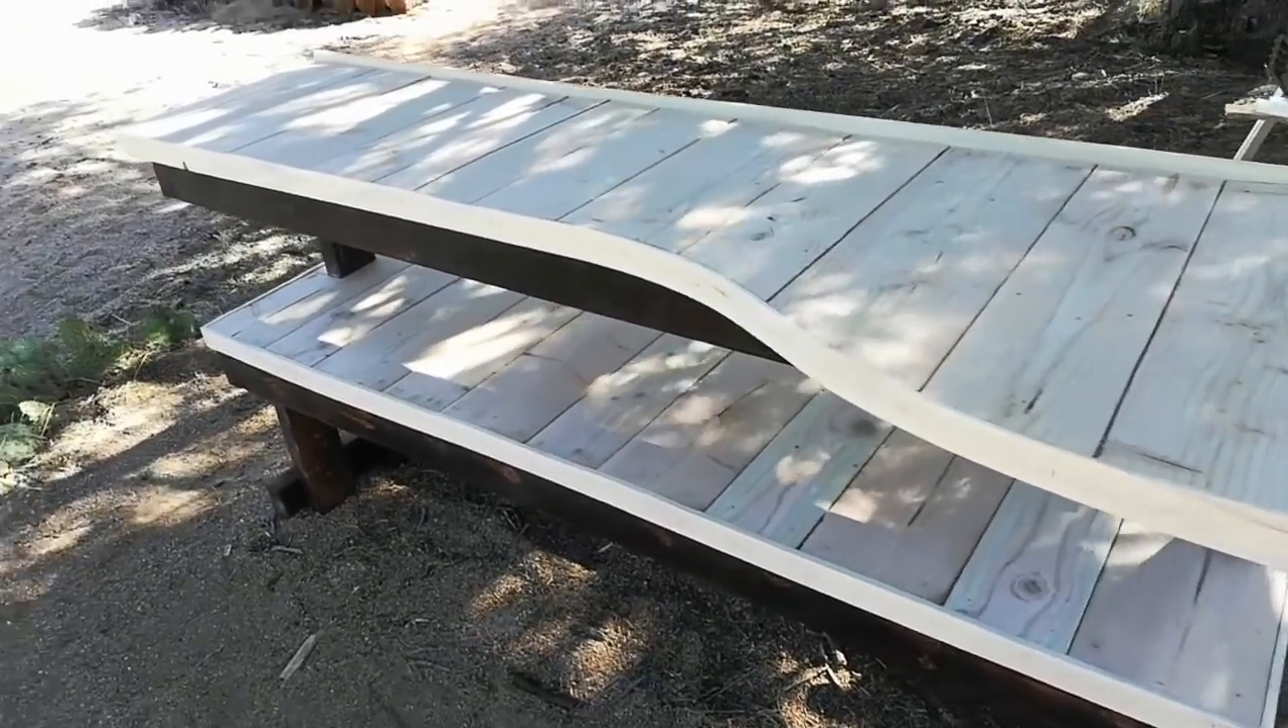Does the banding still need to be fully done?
No.